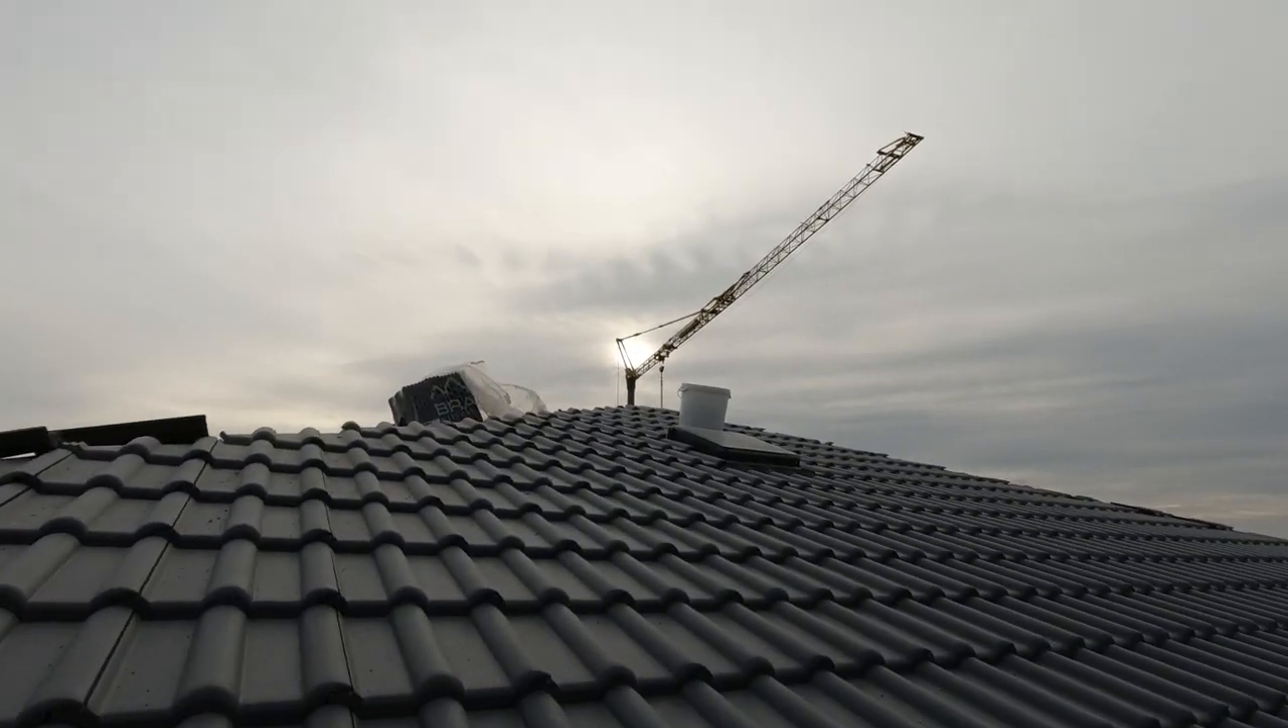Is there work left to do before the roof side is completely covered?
No.